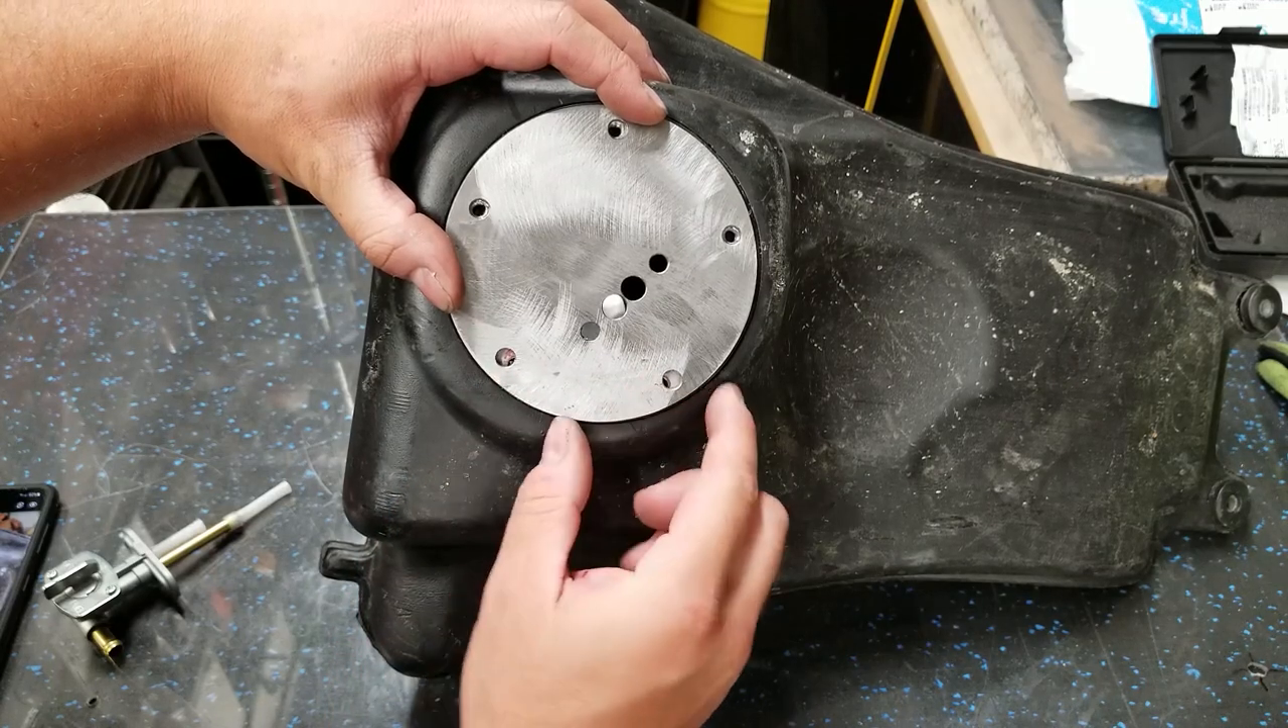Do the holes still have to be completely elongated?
Yes.